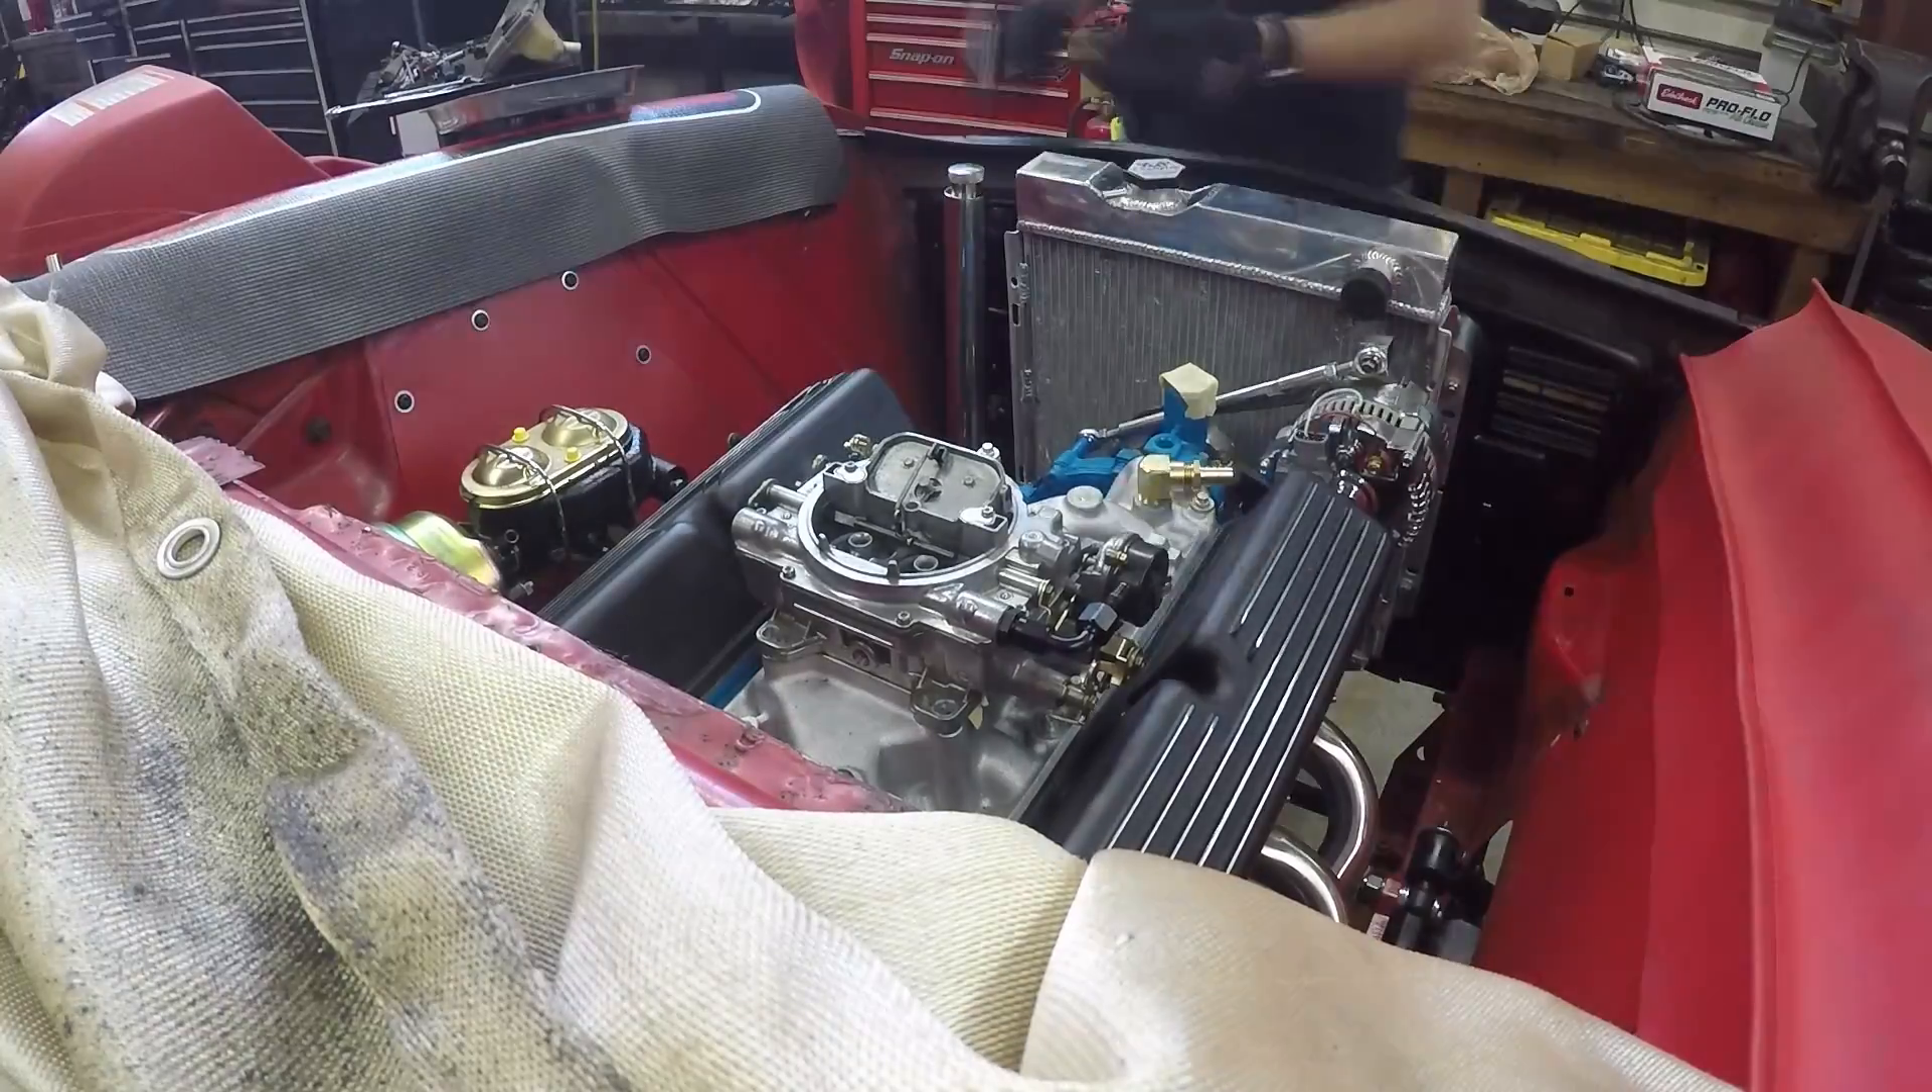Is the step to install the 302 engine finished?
Yes.